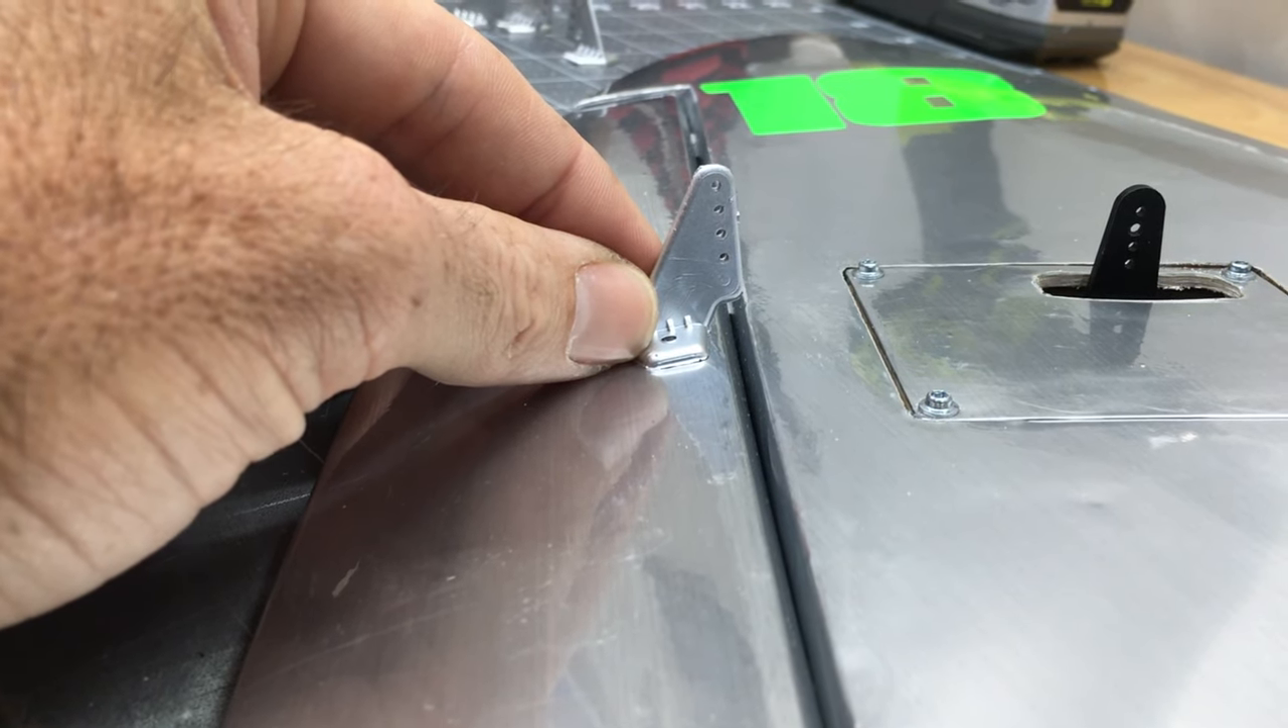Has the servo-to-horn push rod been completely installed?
No.